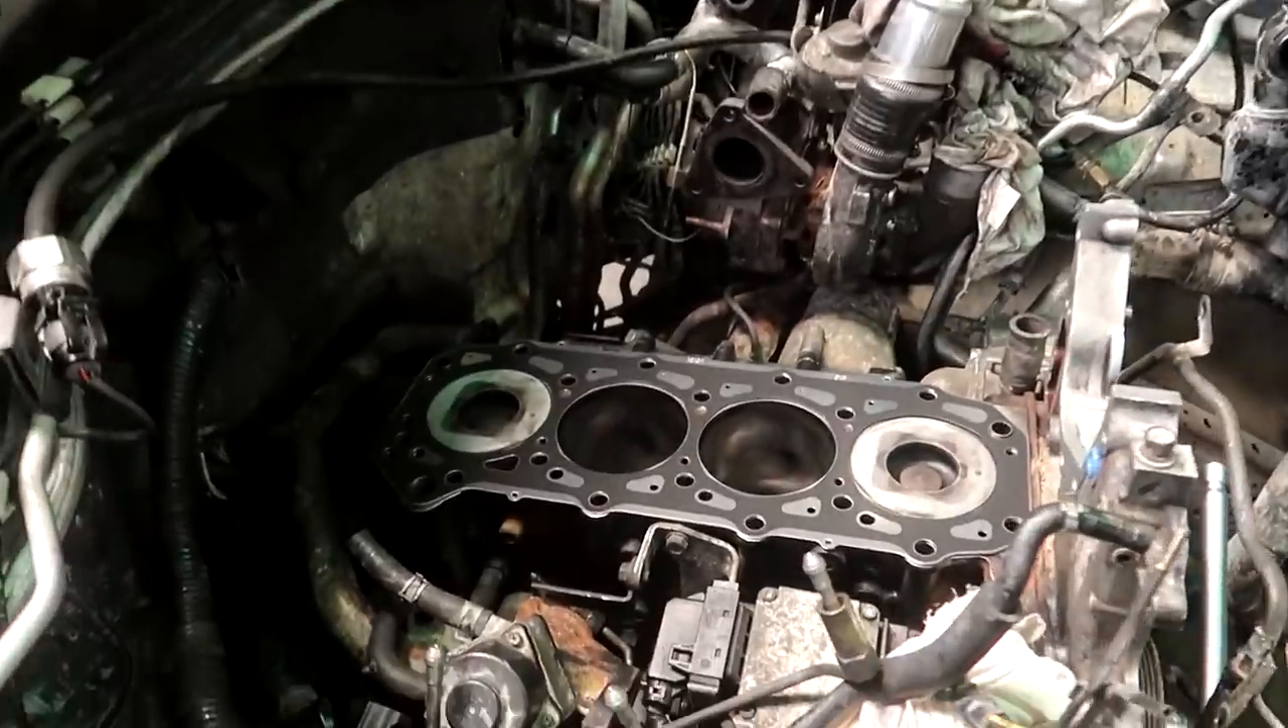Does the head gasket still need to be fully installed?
No.